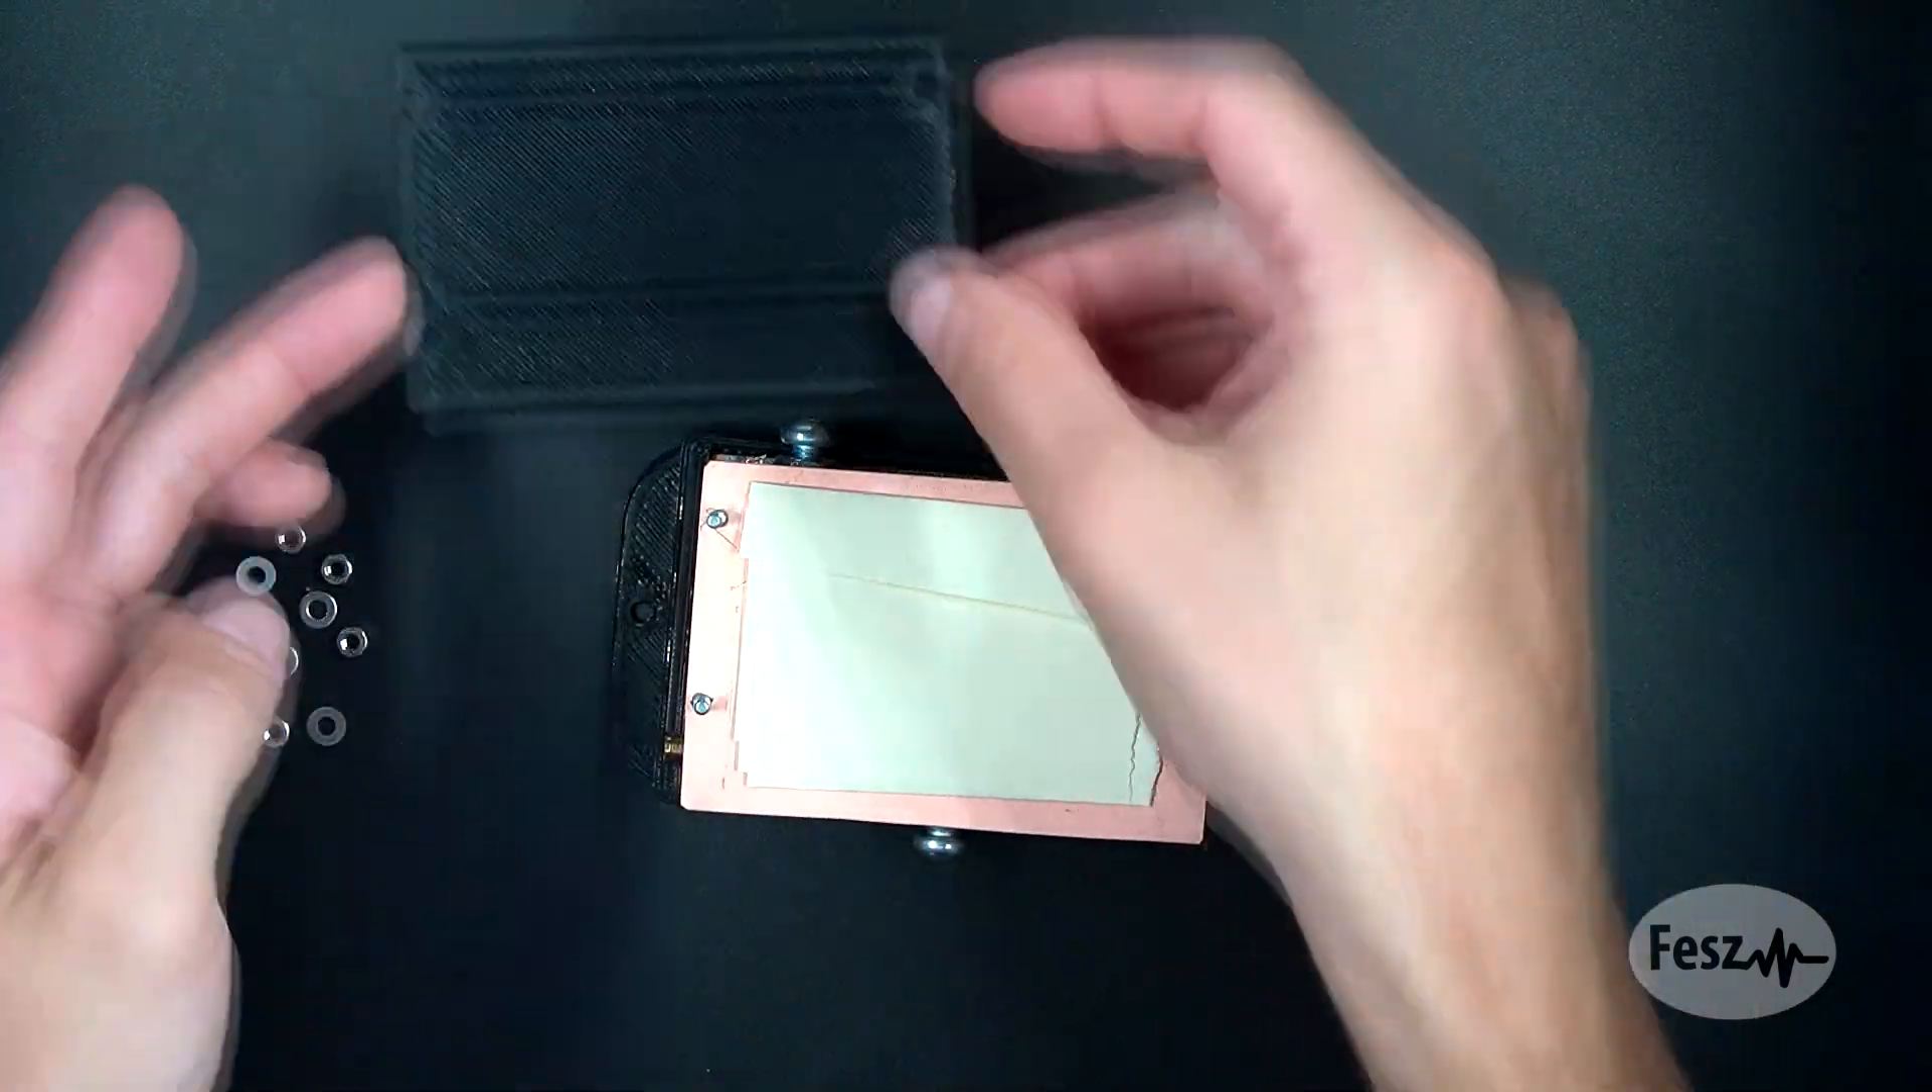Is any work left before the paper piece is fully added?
No.